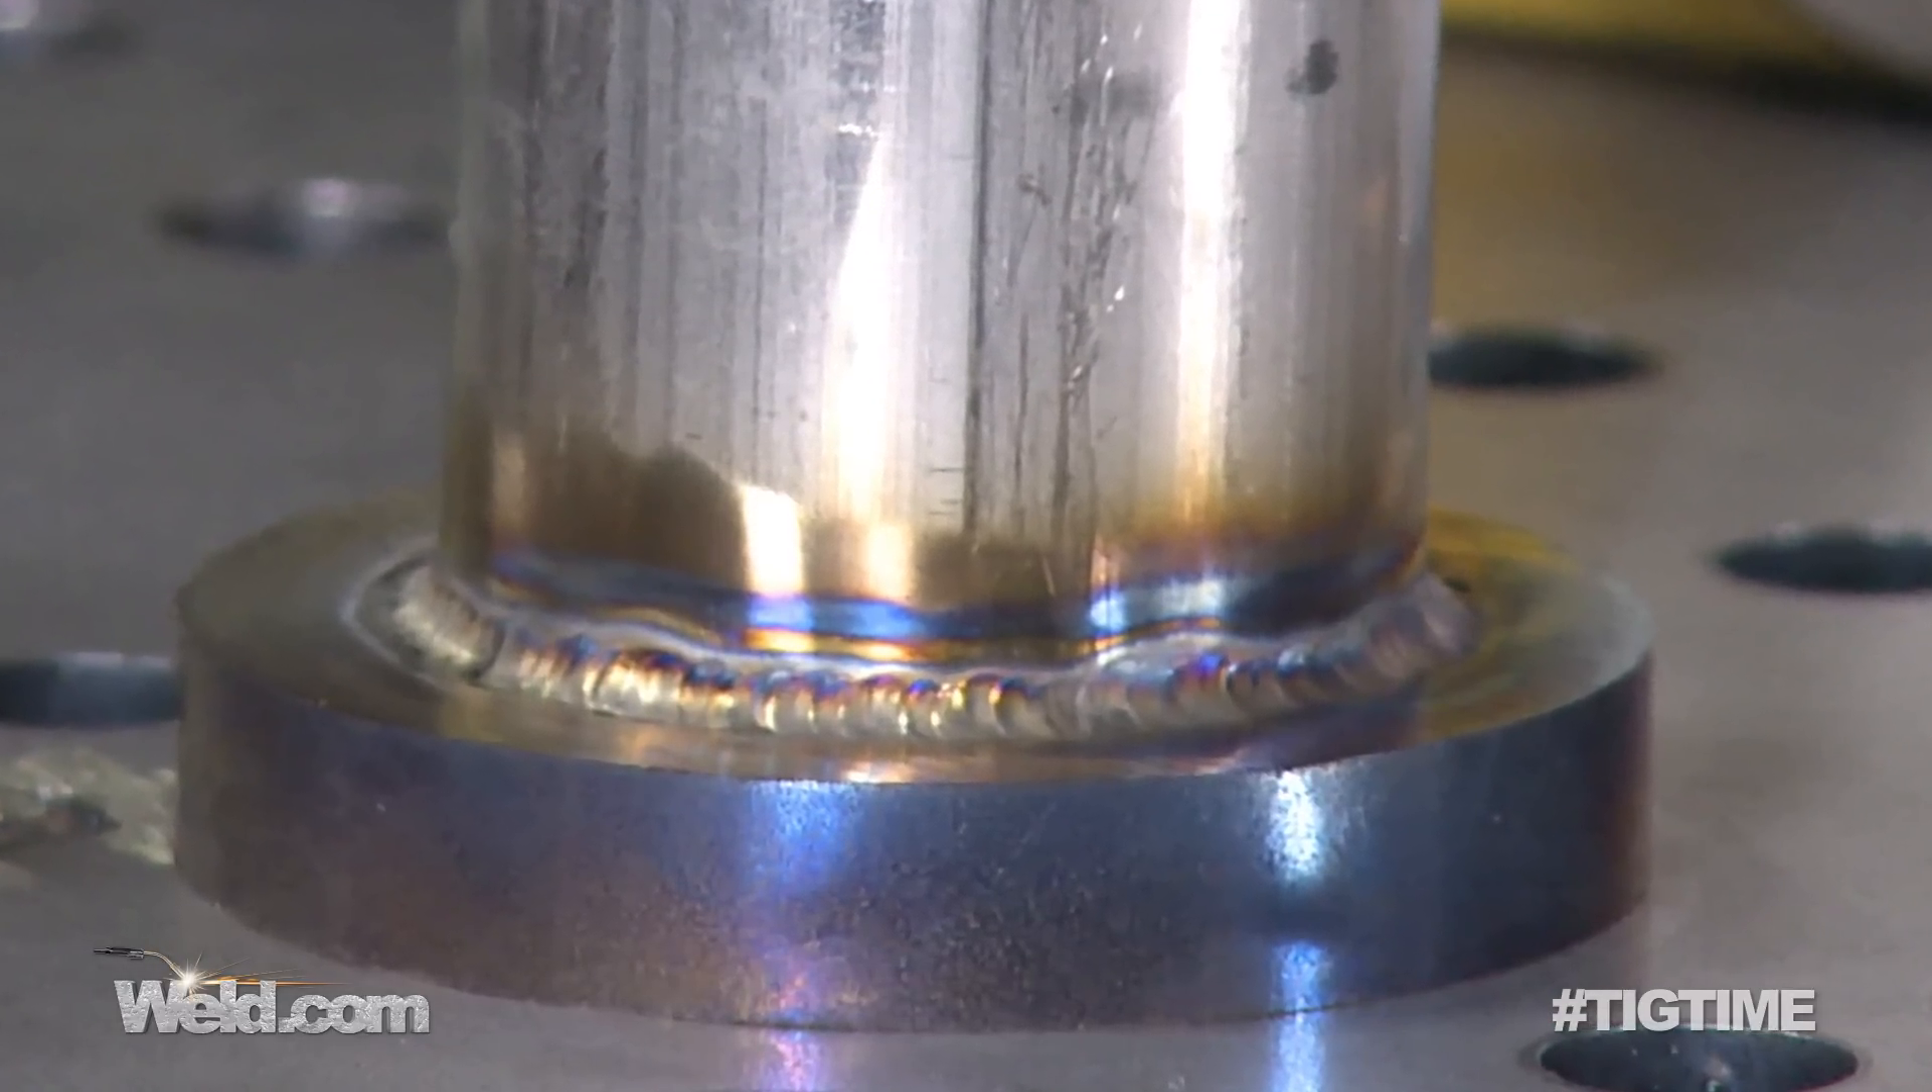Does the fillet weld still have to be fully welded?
No.